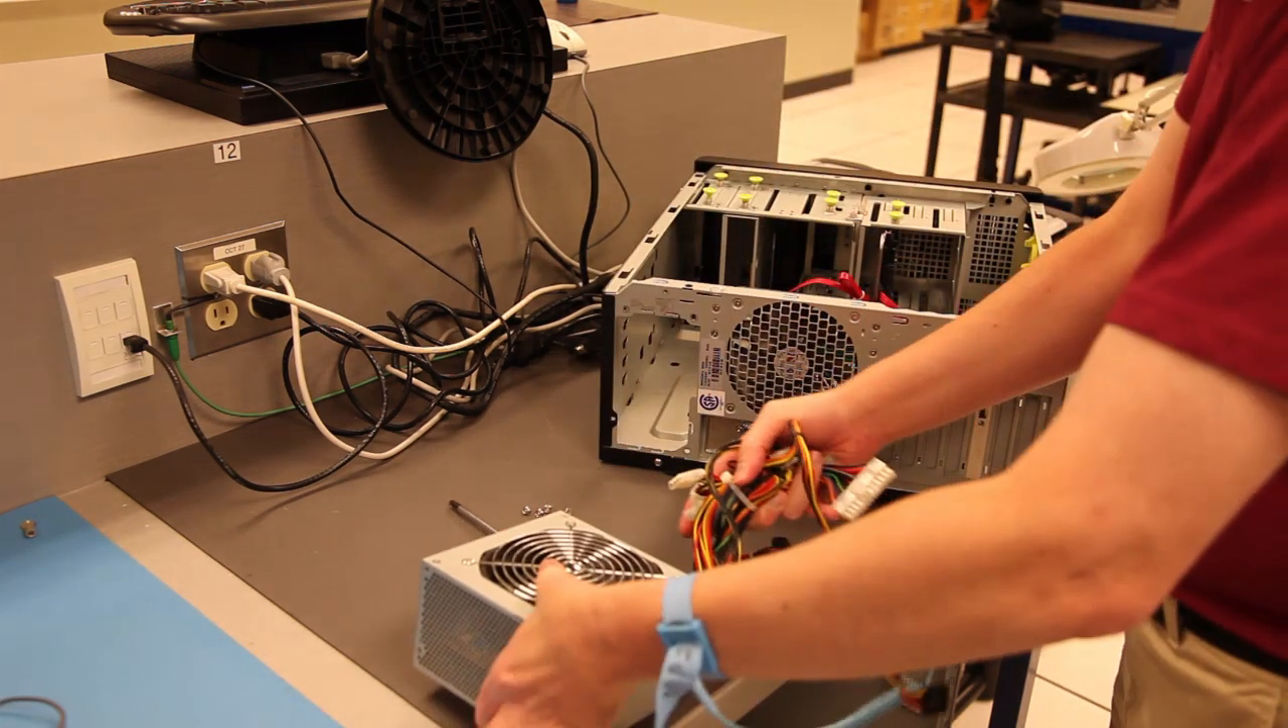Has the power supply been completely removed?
Yes.